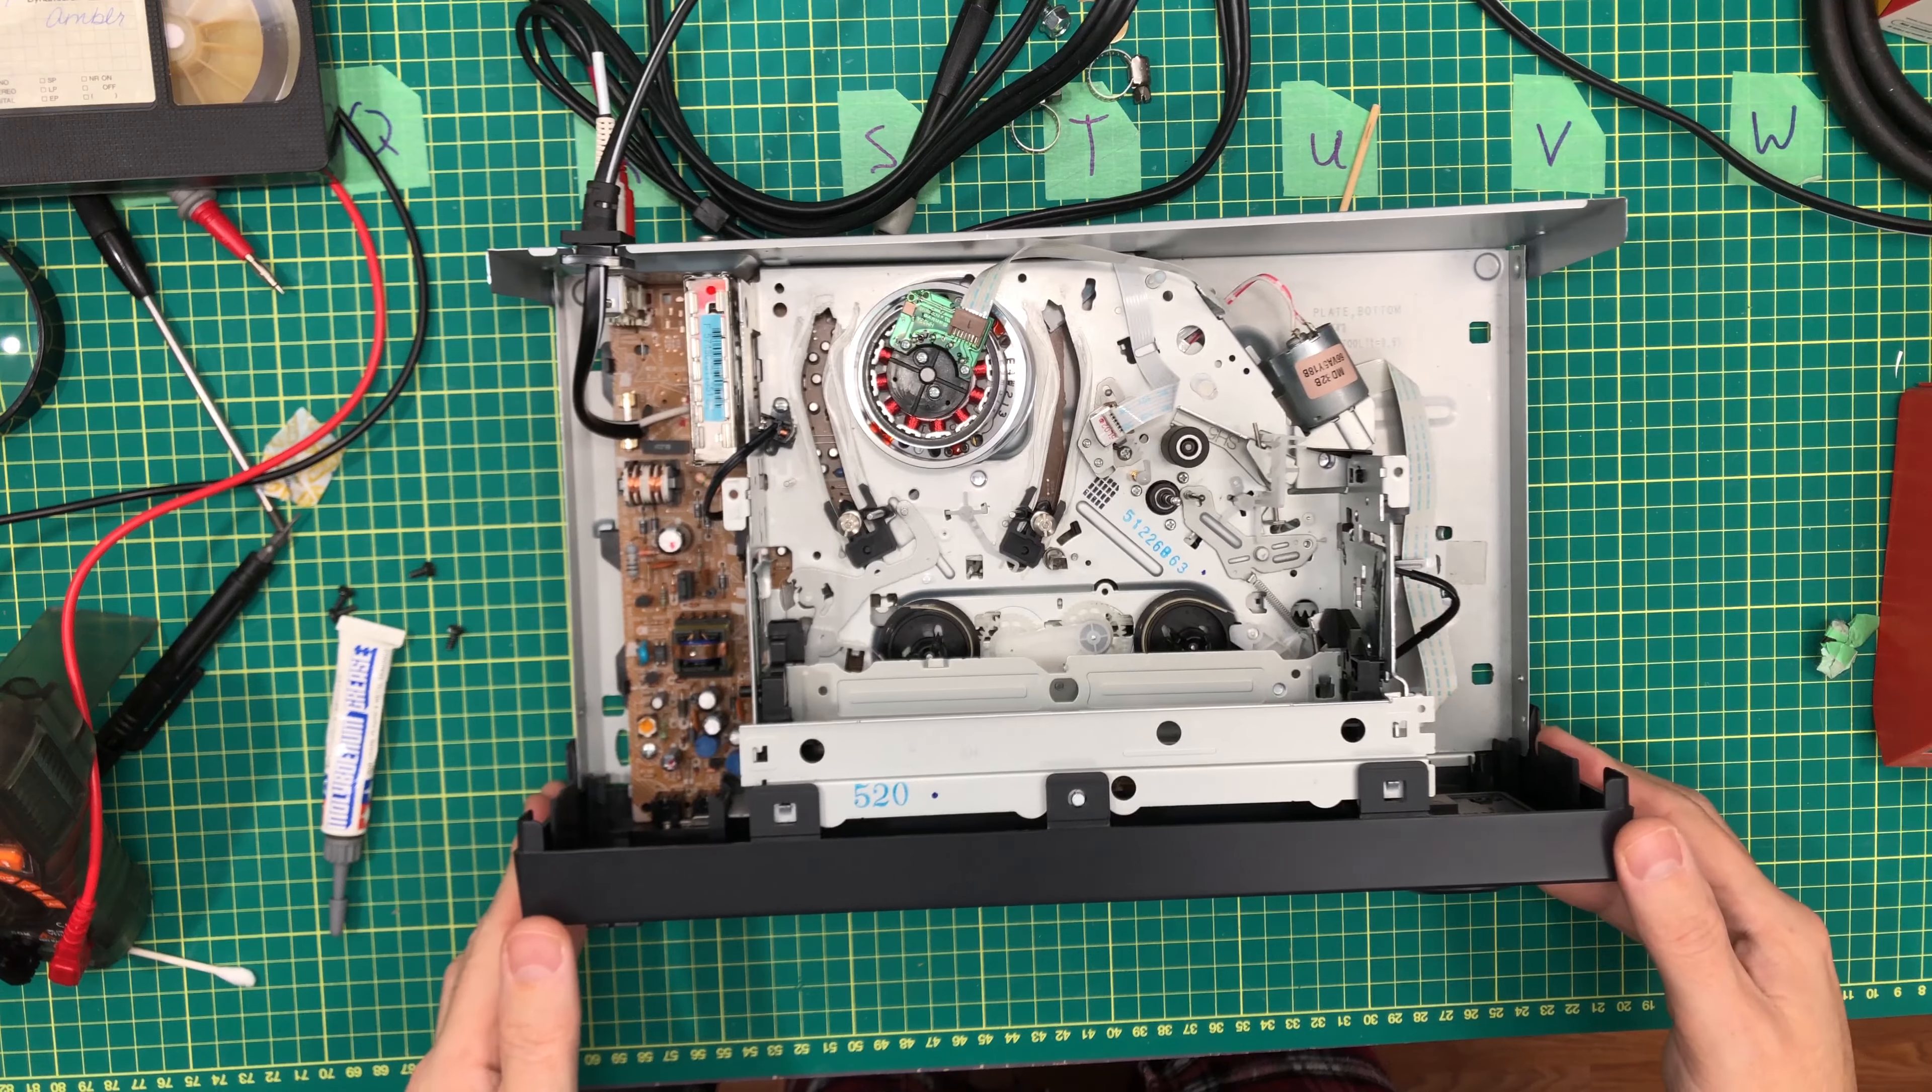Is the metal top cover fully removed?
Yes.